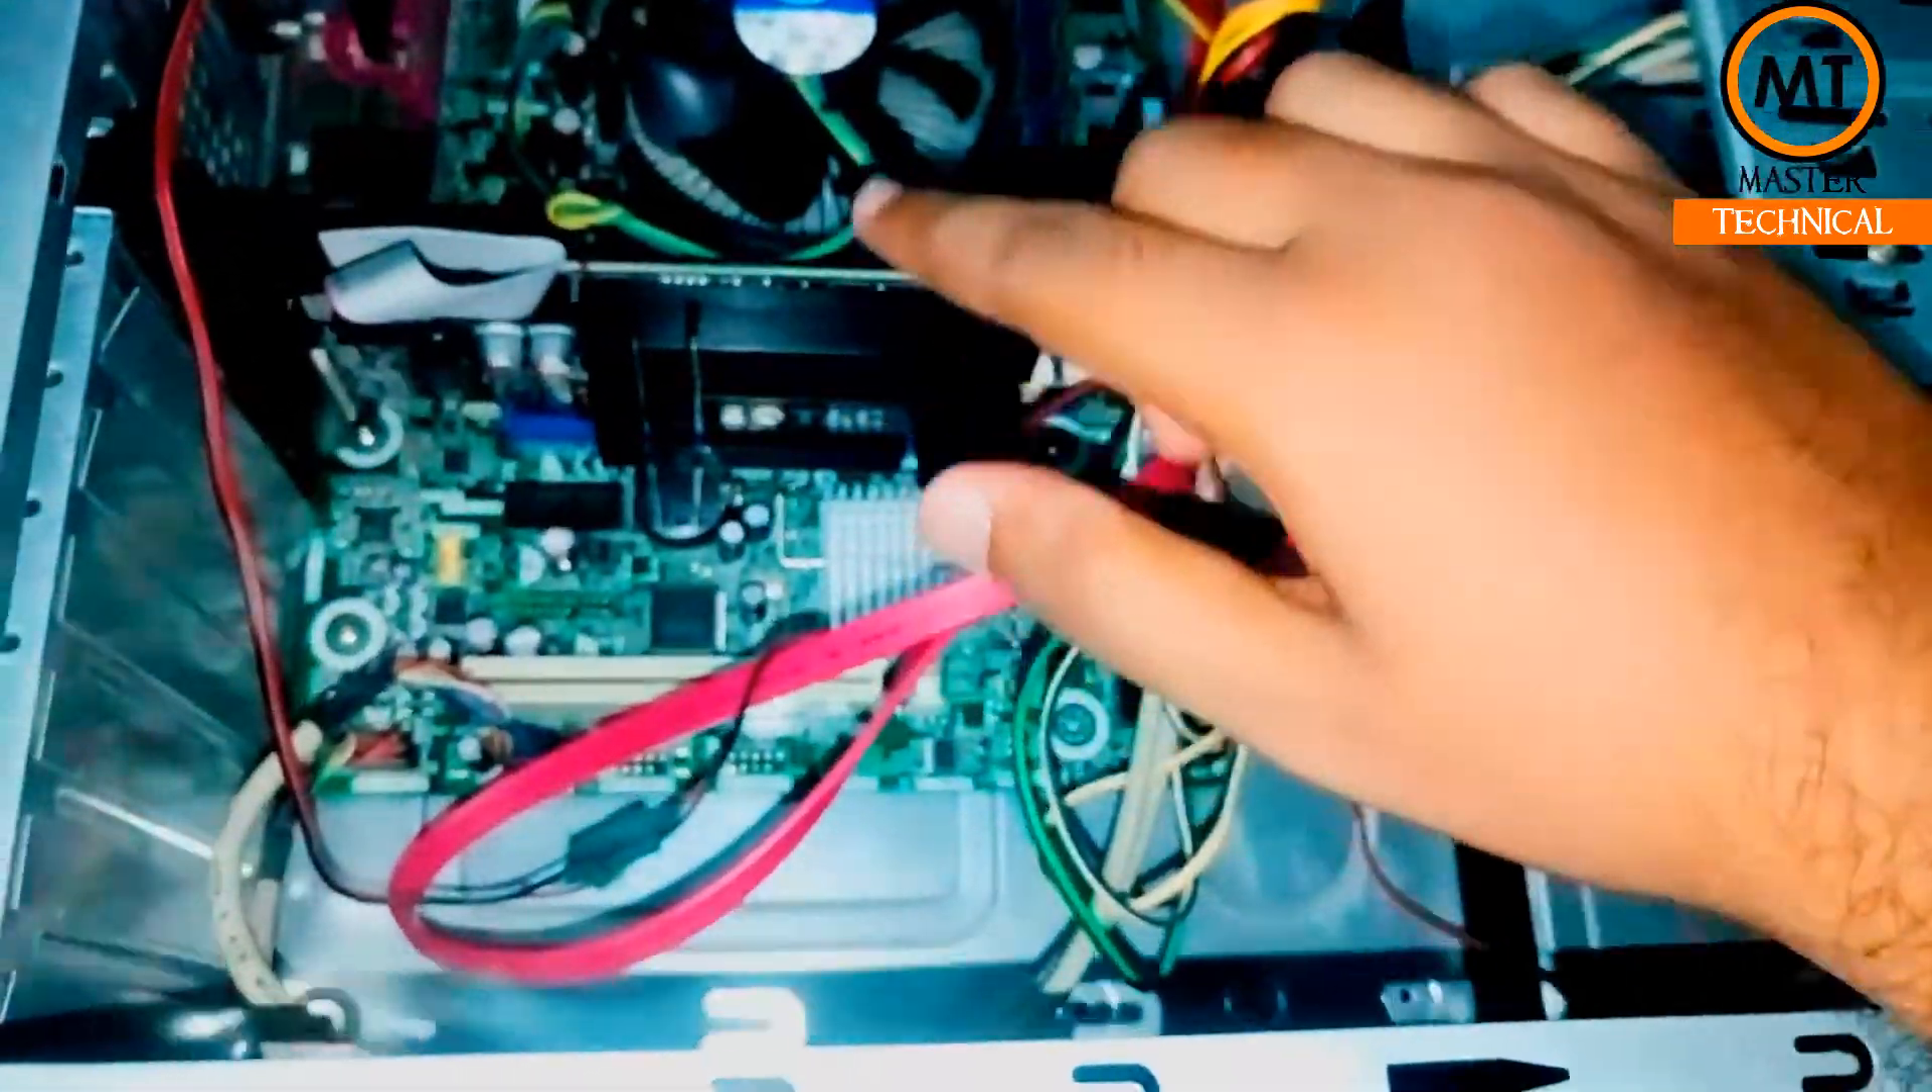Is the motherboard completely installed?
Yes.